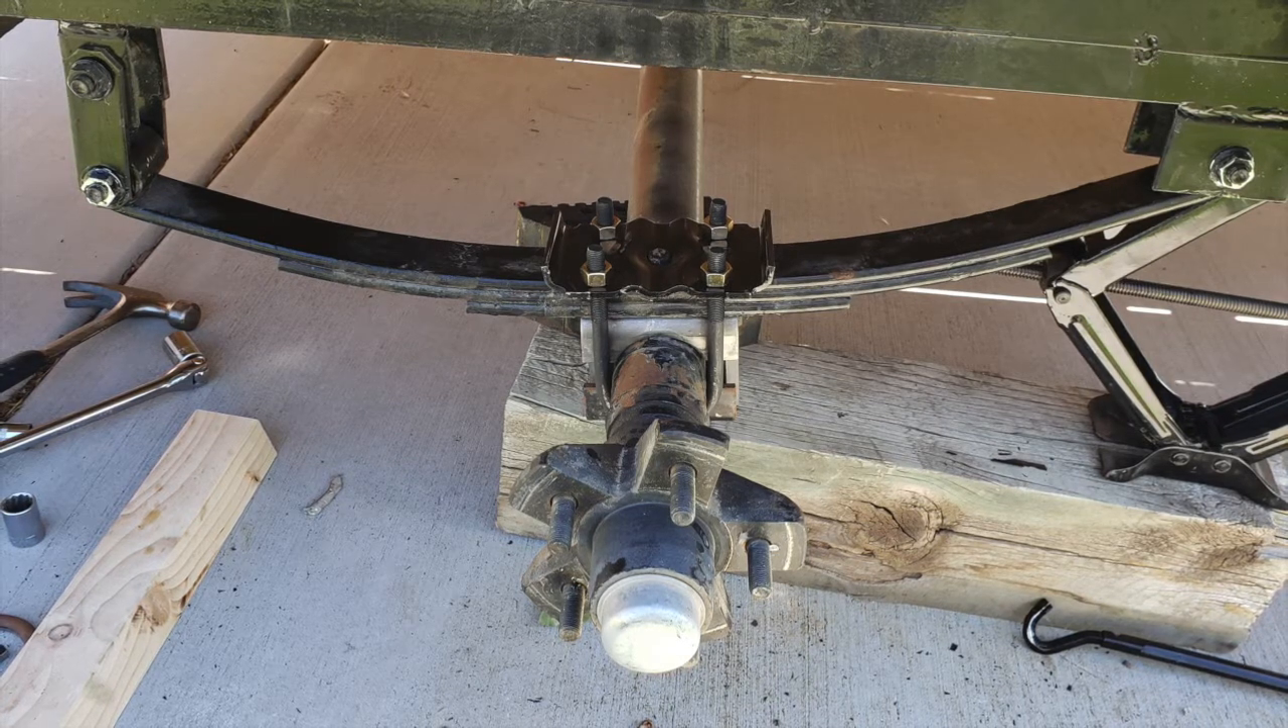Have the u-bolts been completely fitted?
Yes.